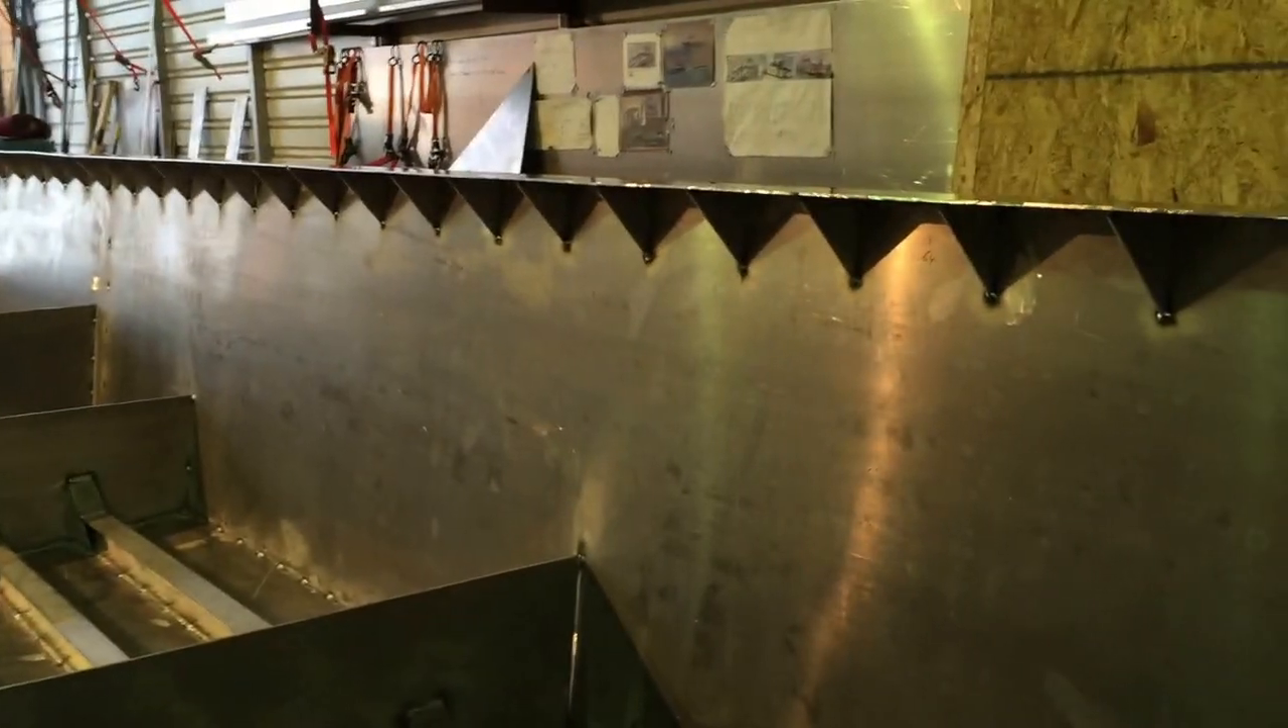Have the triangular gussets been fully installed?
Yes.